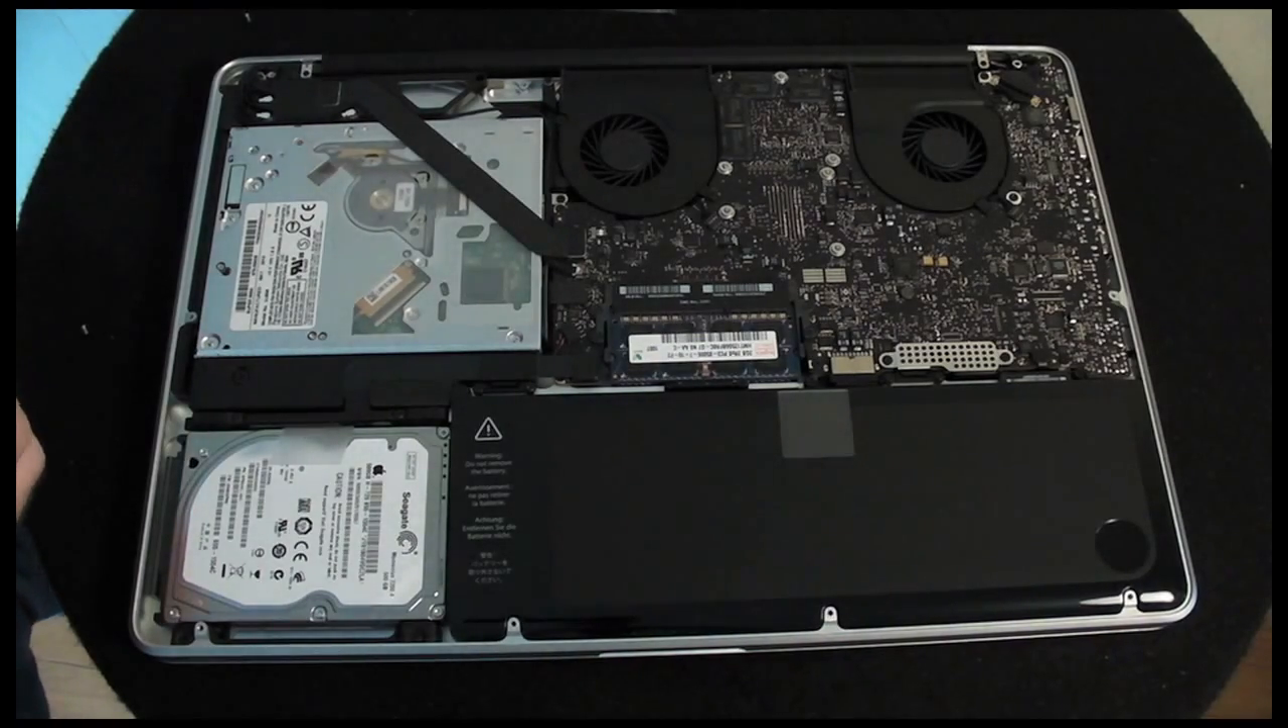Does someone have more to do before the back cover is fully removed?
No.